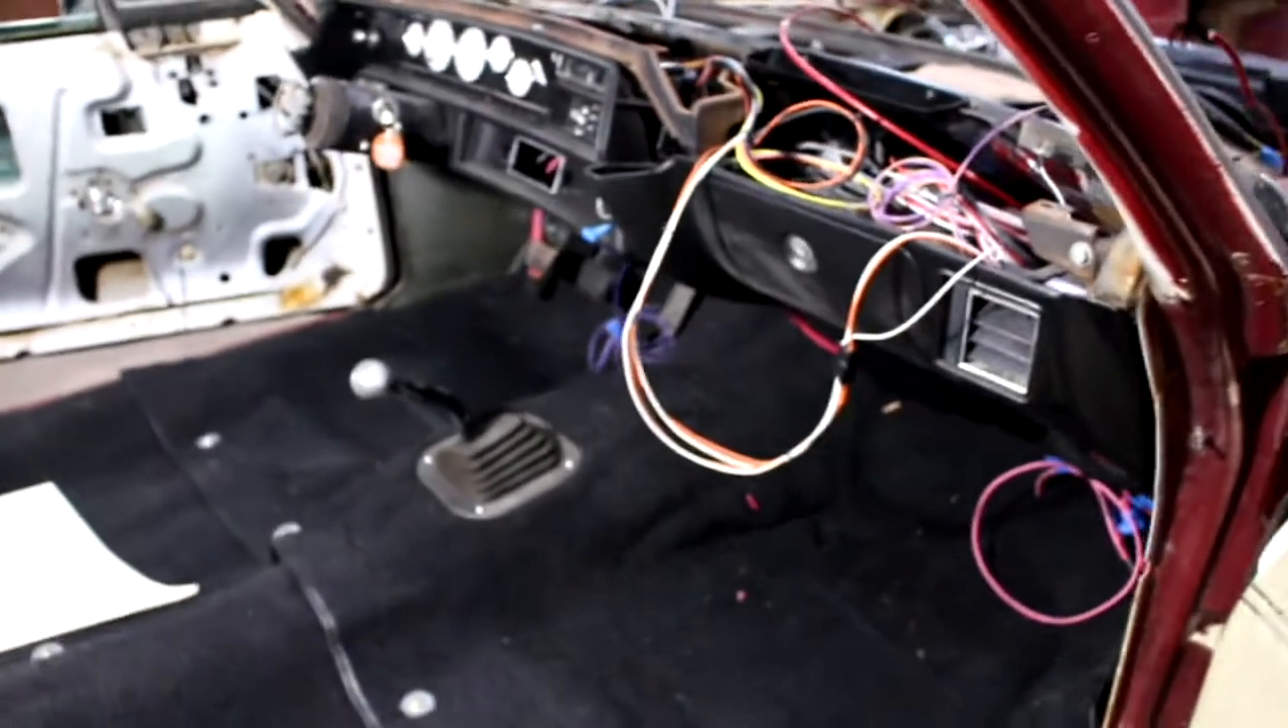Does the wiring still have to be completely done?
Yes.